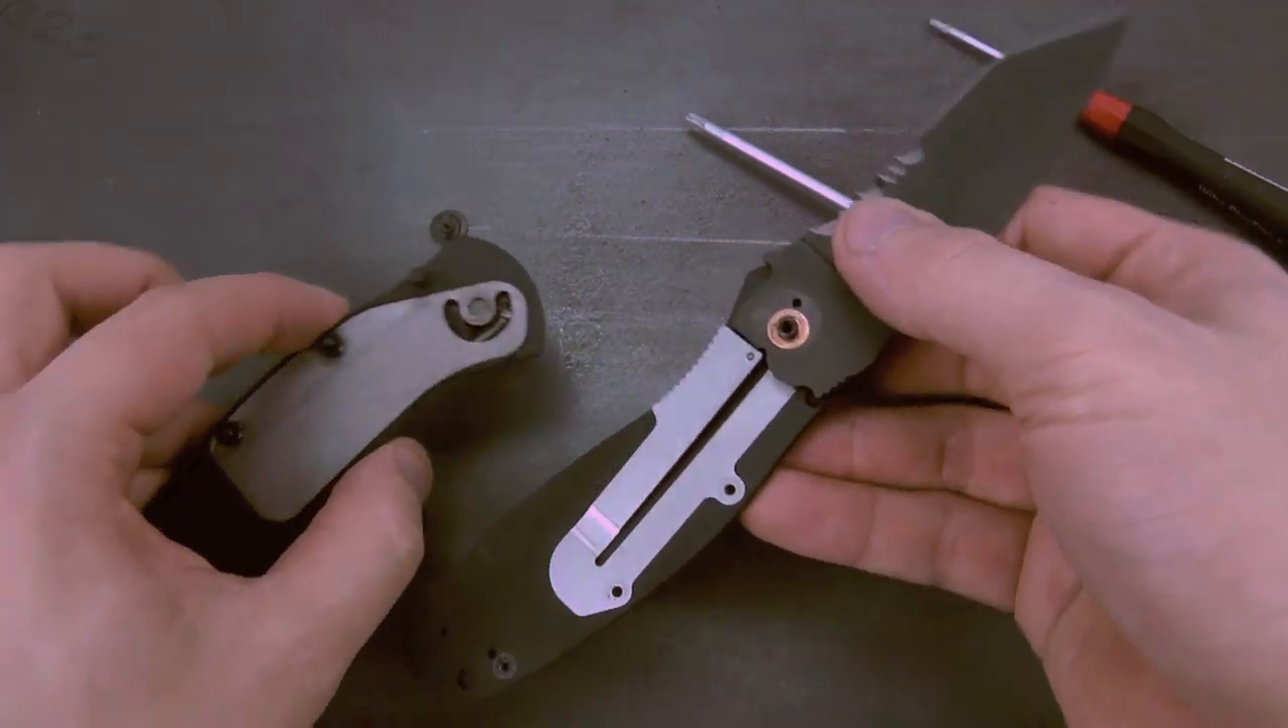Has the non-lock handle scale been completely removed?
Yes.